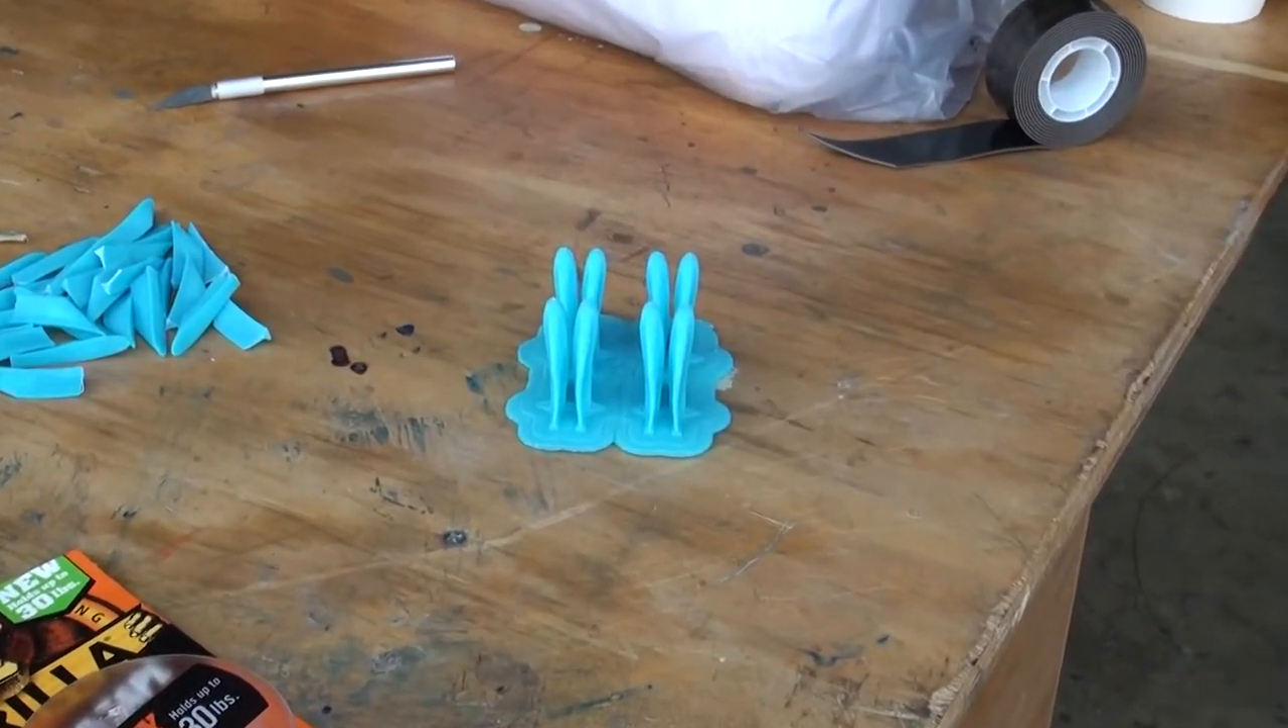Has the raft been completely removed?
No.